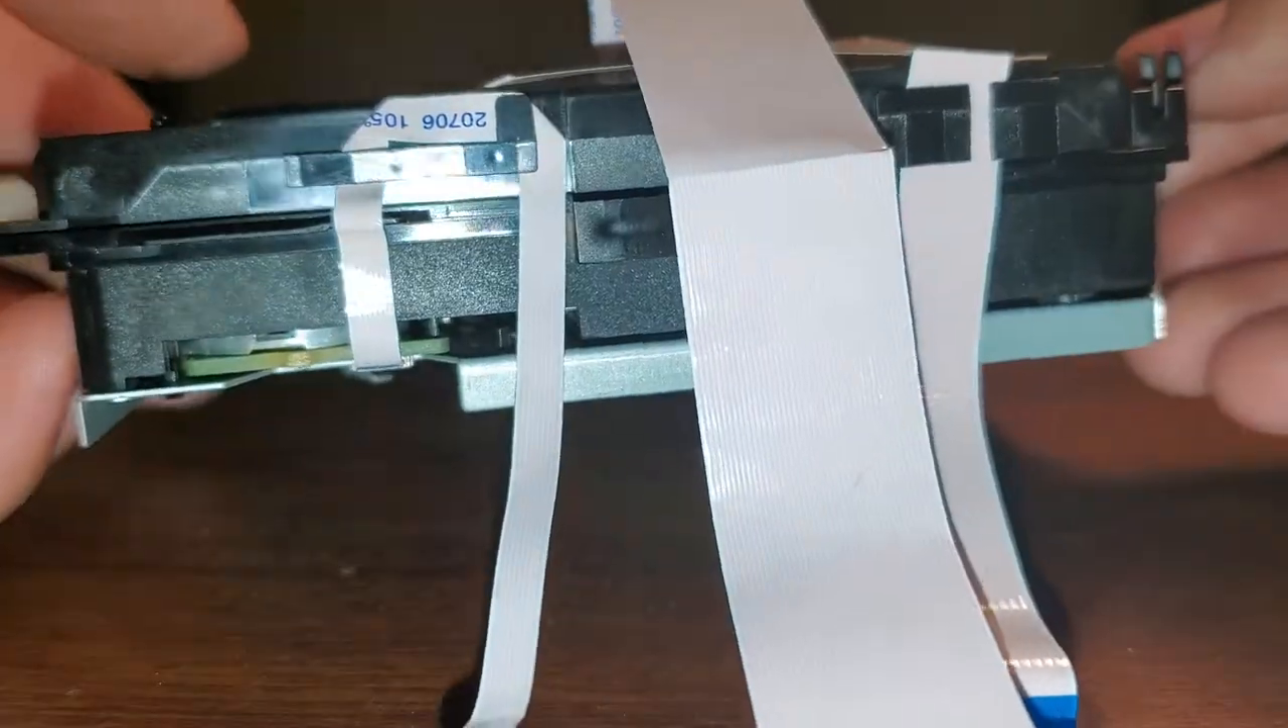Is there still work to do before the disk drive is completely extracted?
No.